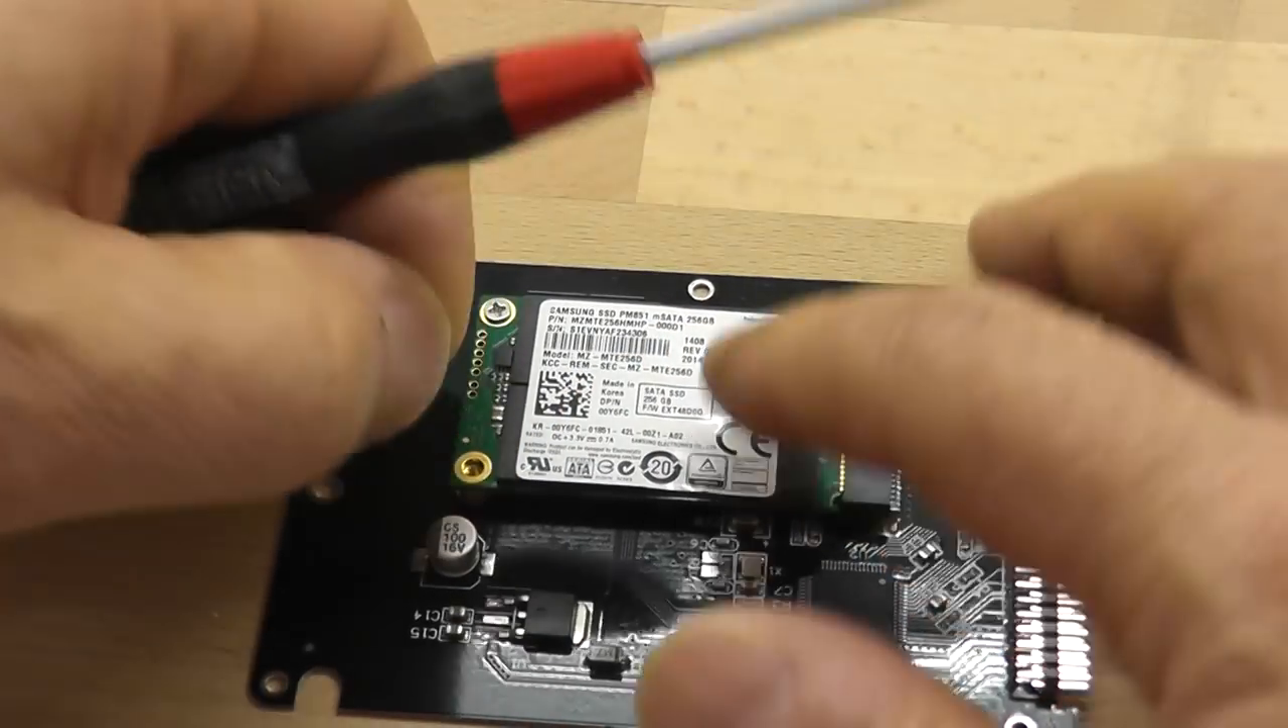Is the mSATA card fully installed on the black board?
No.